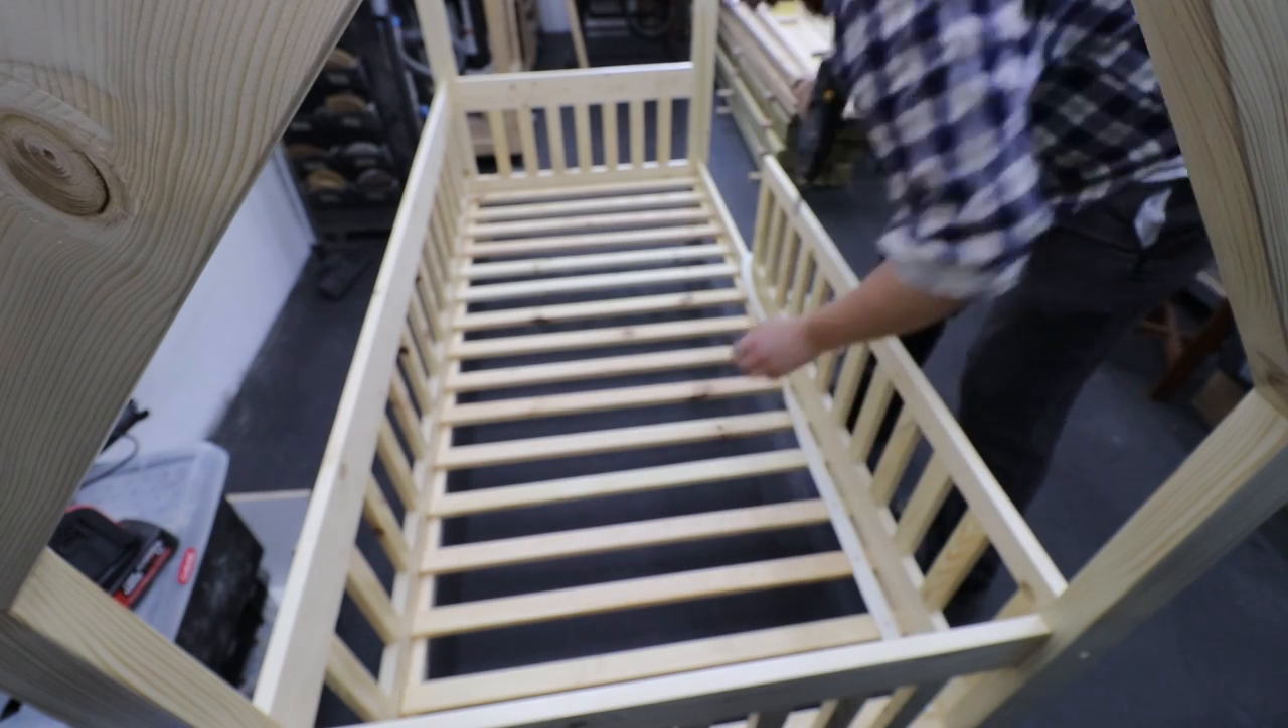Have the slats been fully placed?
Yes.